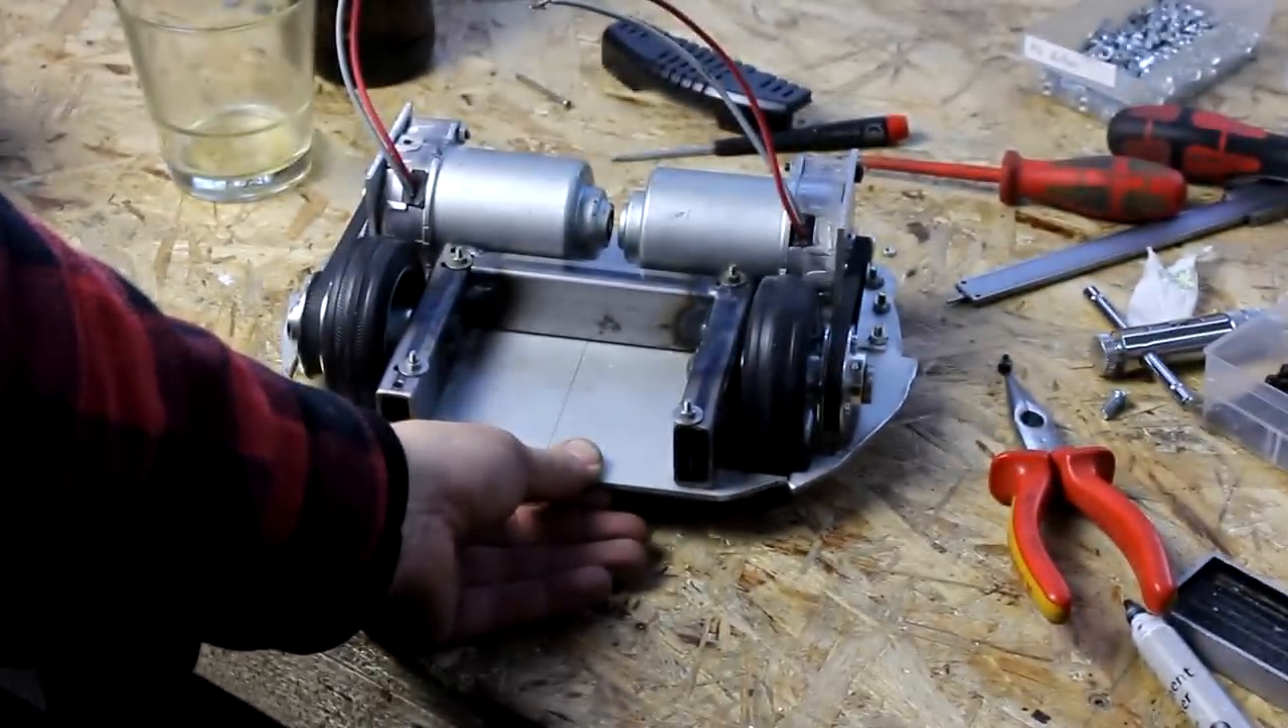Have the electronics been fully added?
No.